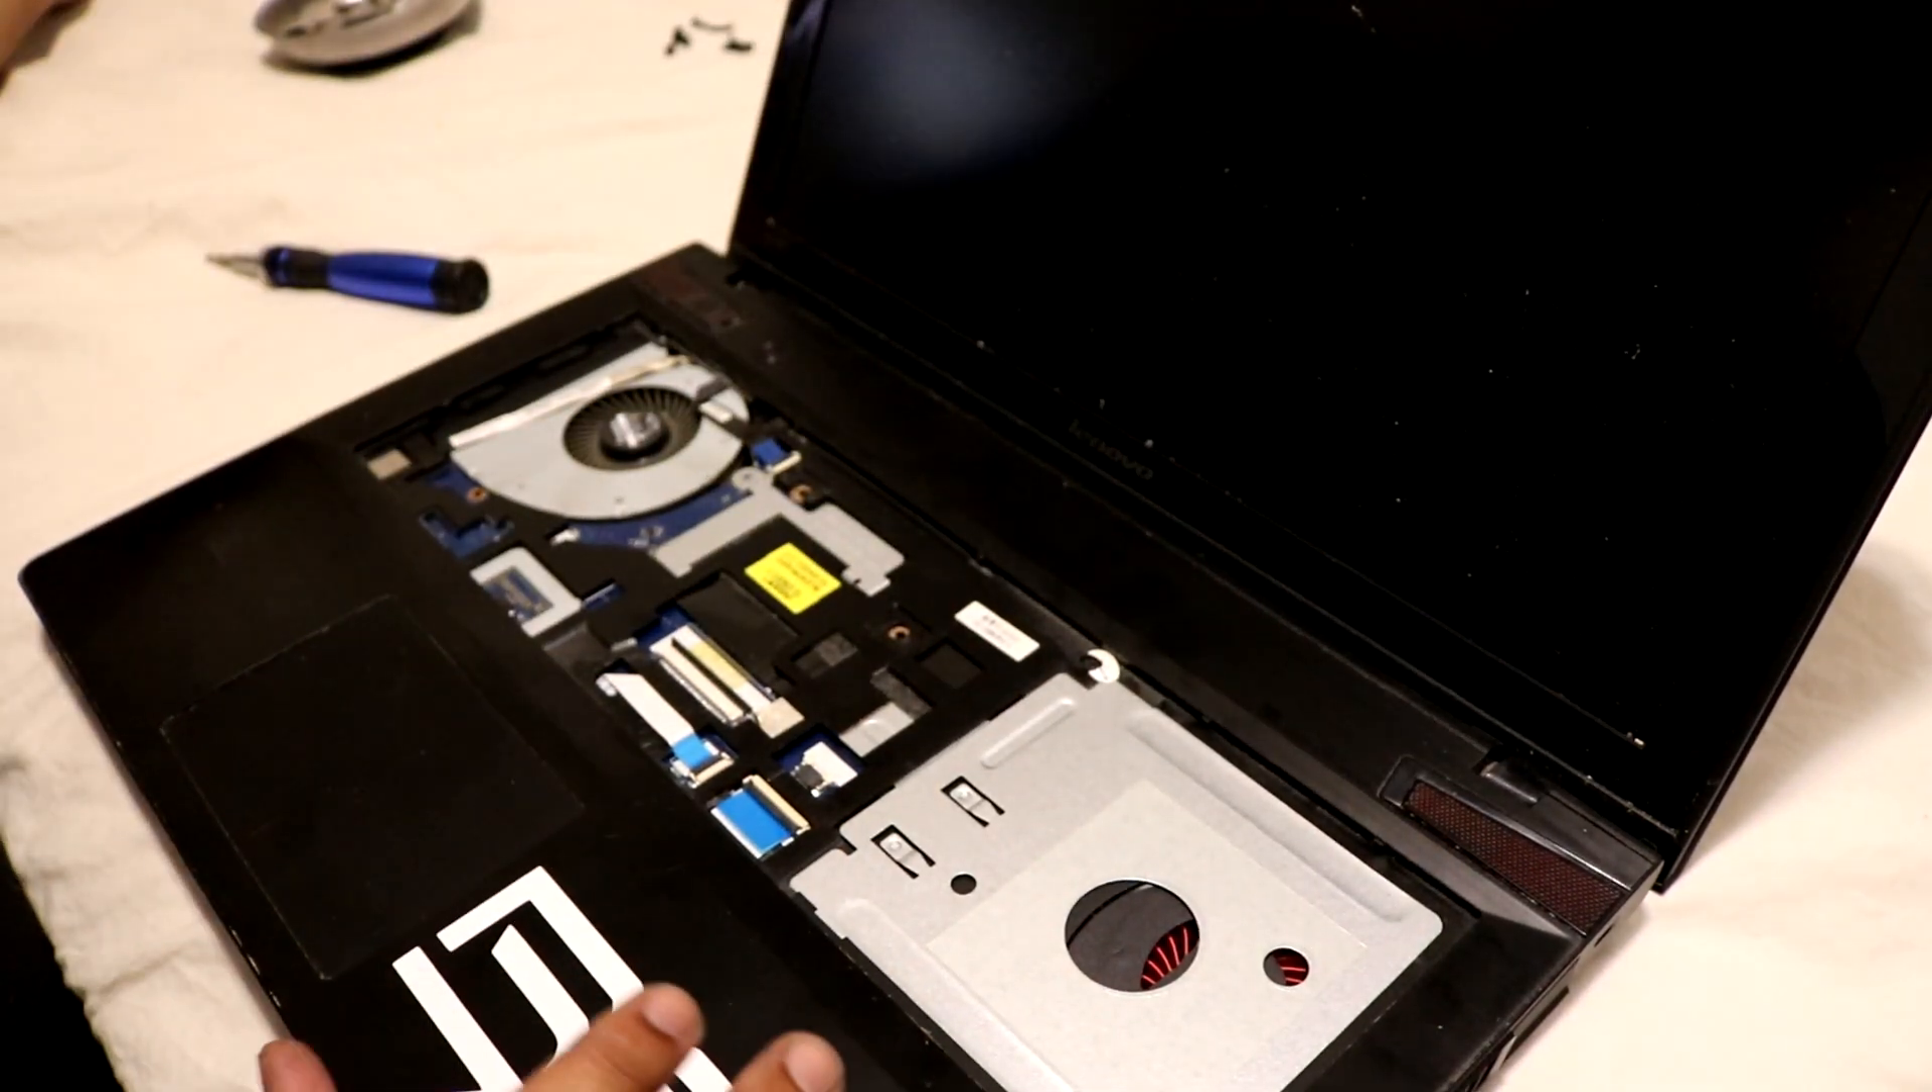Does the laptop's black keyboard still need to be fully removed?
No.